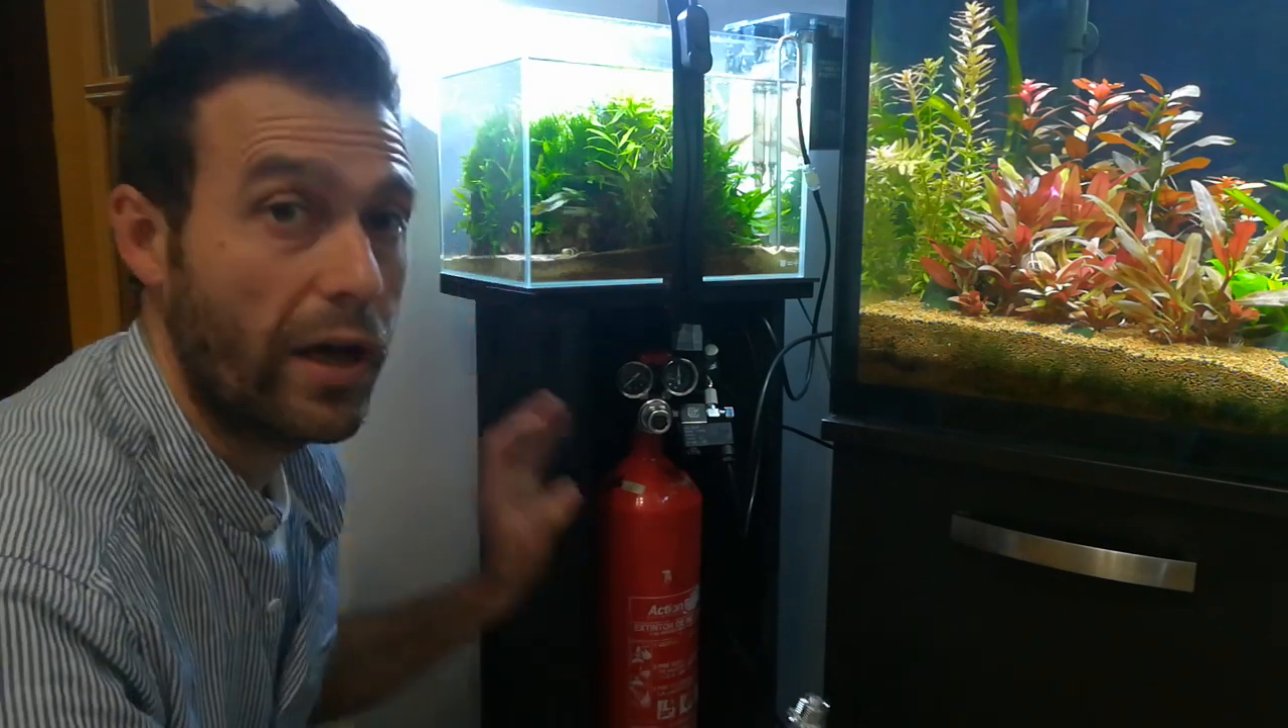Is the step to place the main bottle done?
Yes.